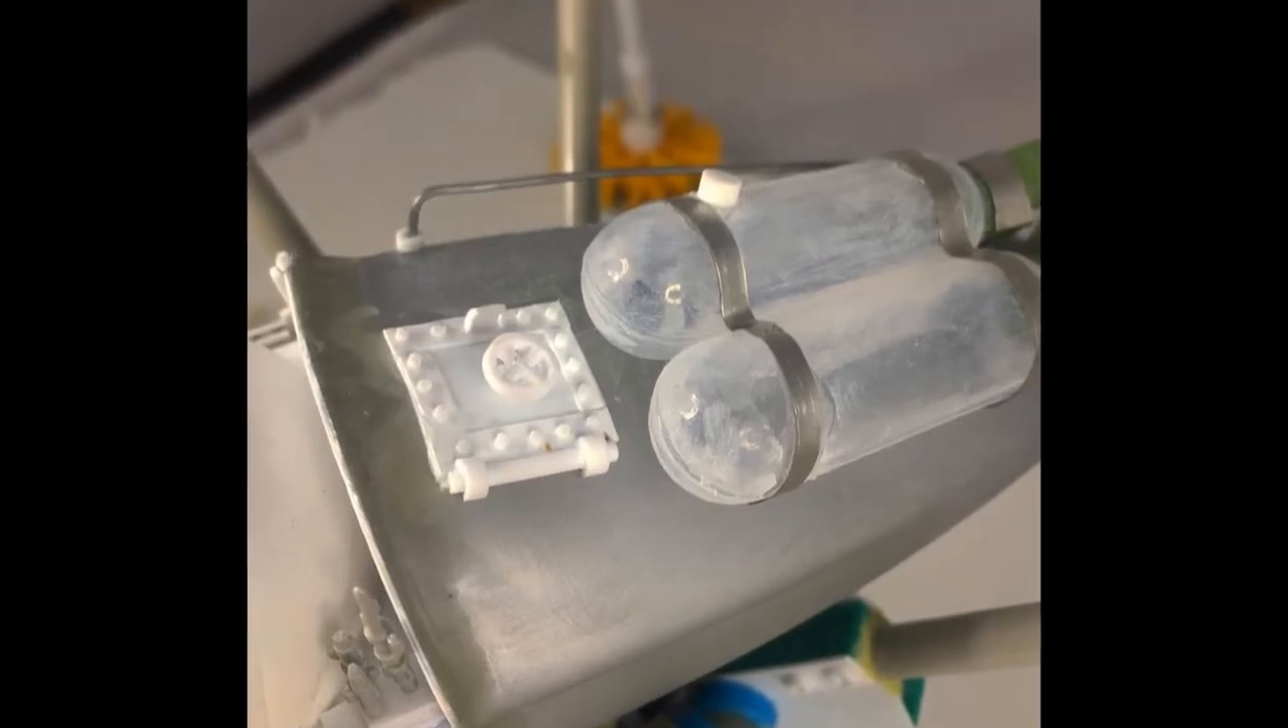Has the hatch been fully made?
Yes.